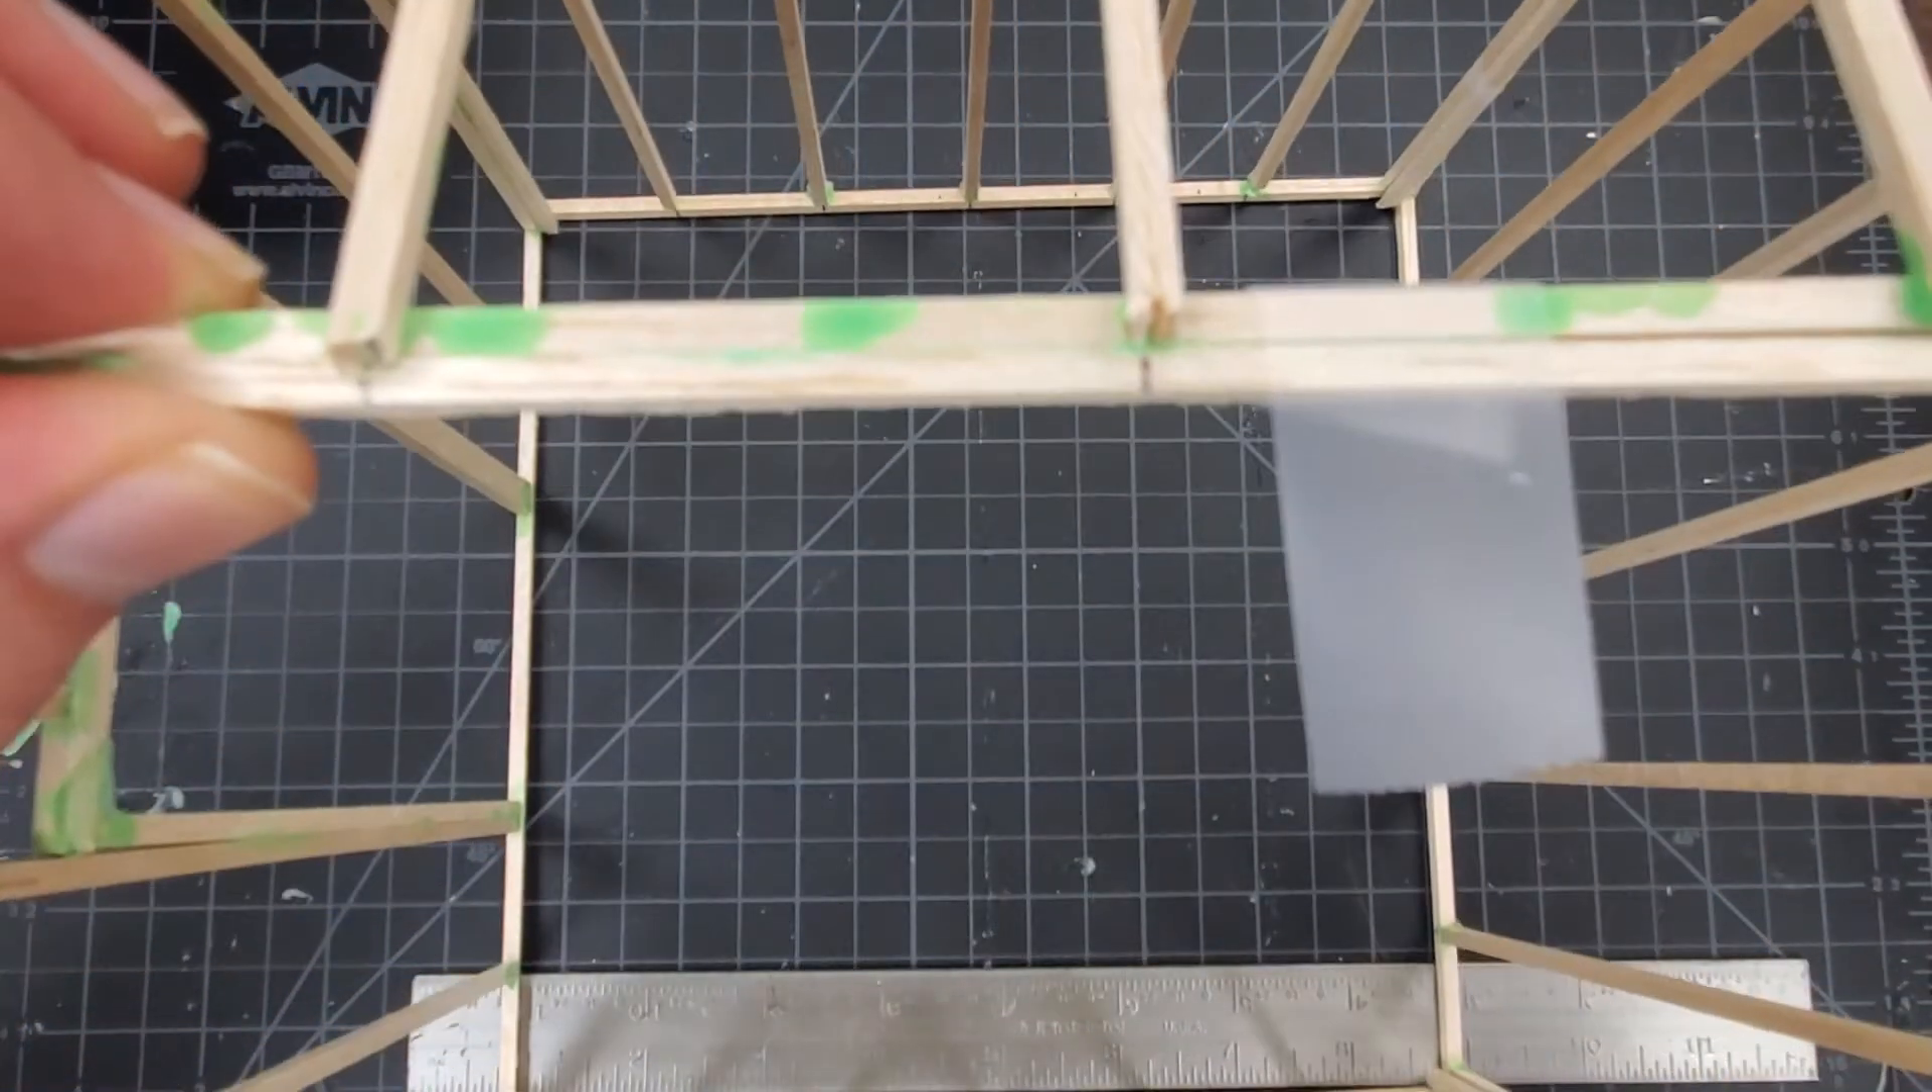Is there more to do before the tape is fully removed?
Yes.